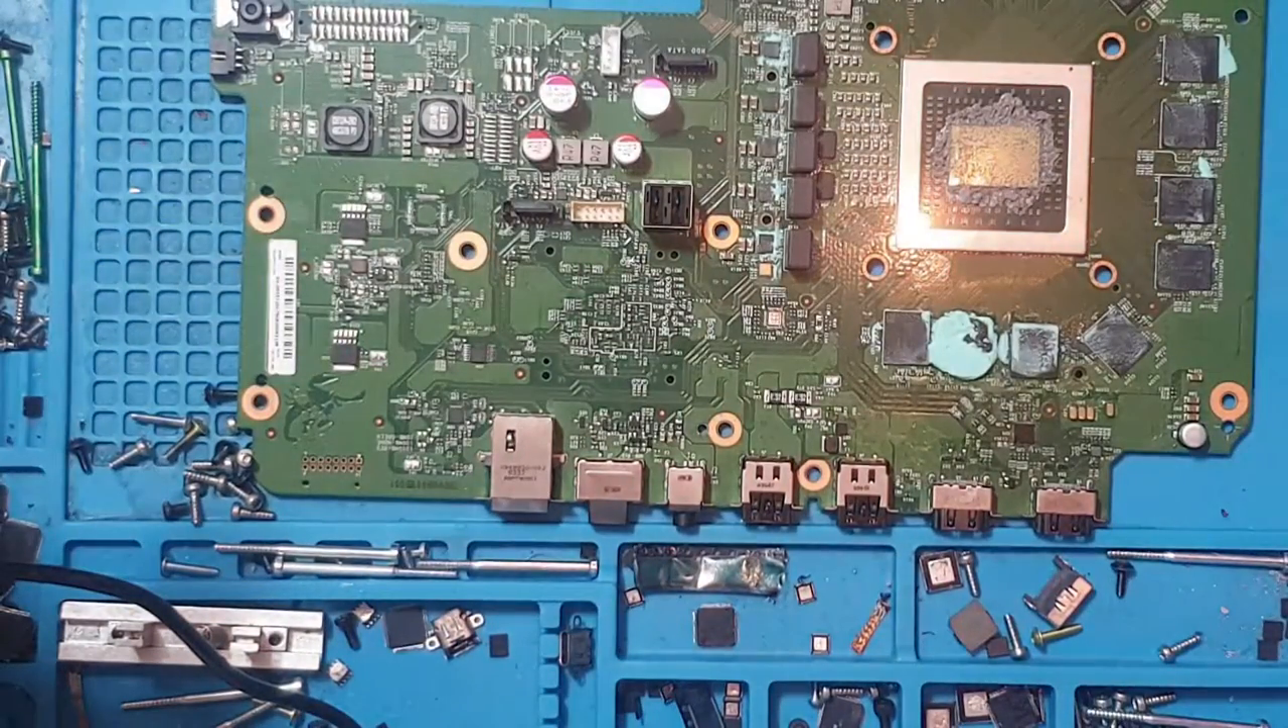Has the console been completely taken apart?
Yes.